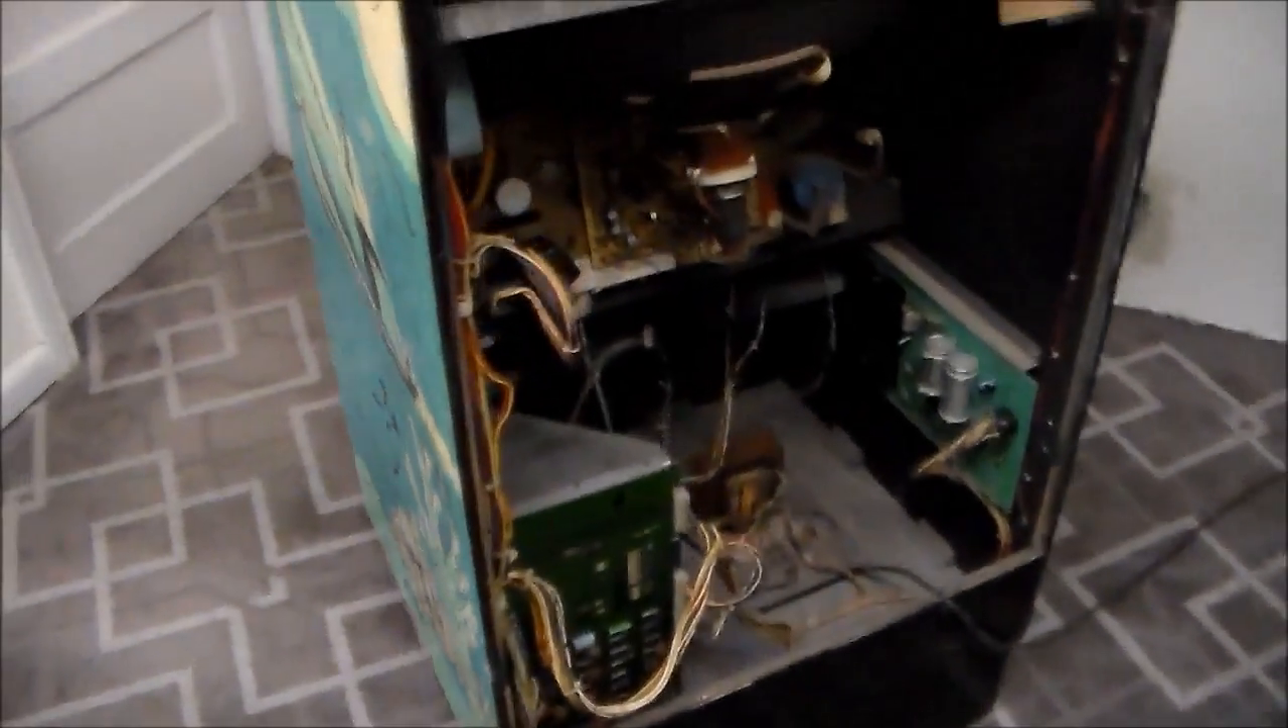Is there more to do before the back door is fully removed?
No.